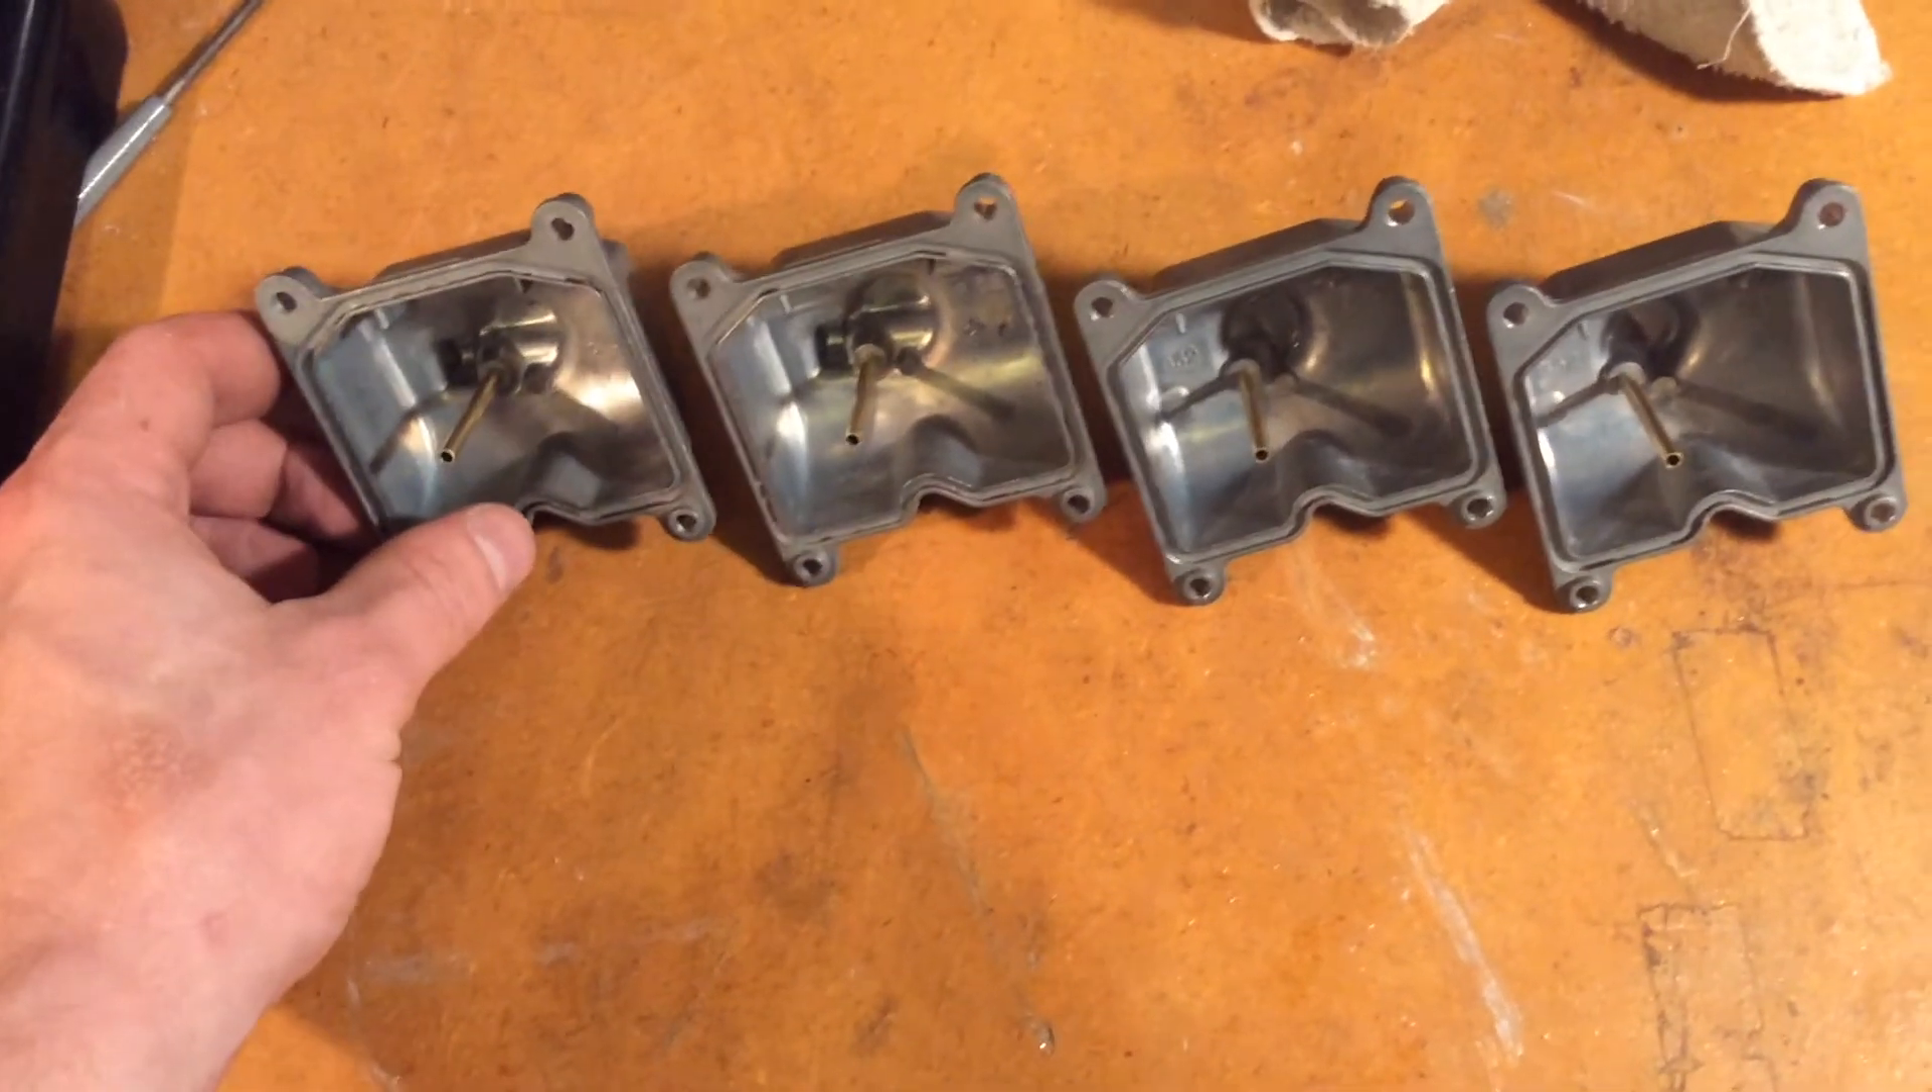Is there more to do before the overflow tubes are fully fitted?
No.